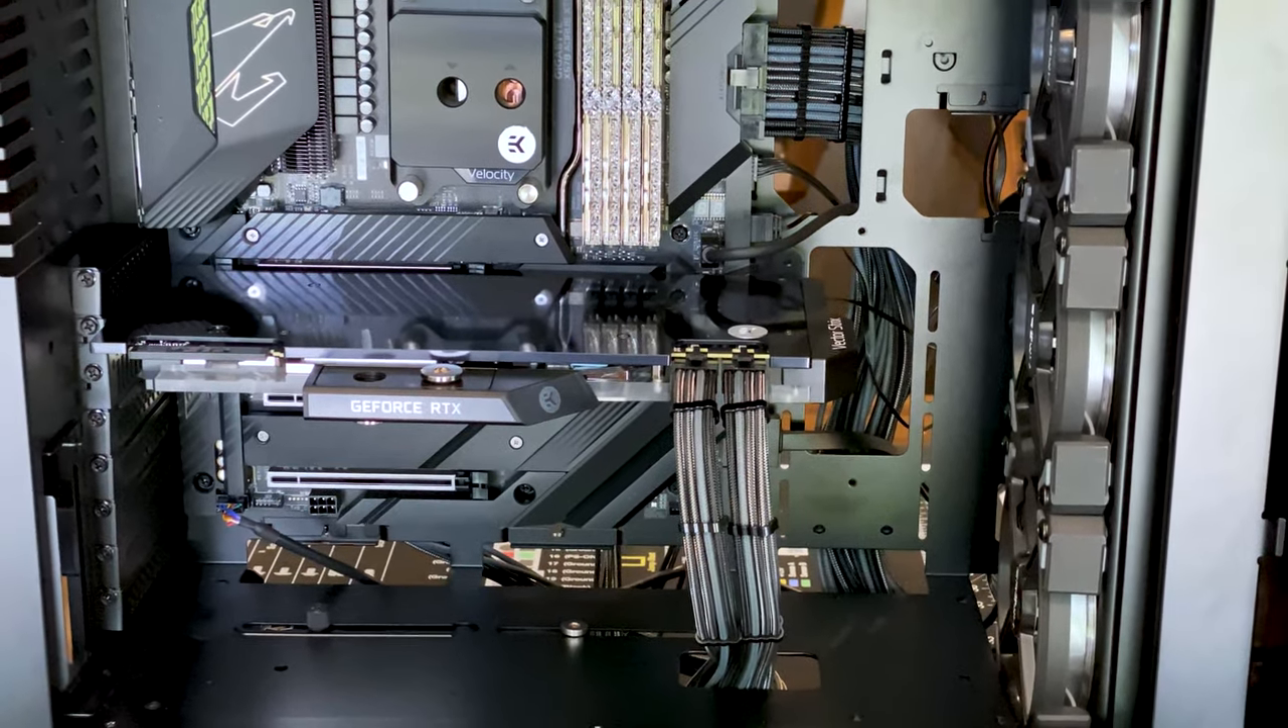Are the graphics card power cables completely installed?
Yes.